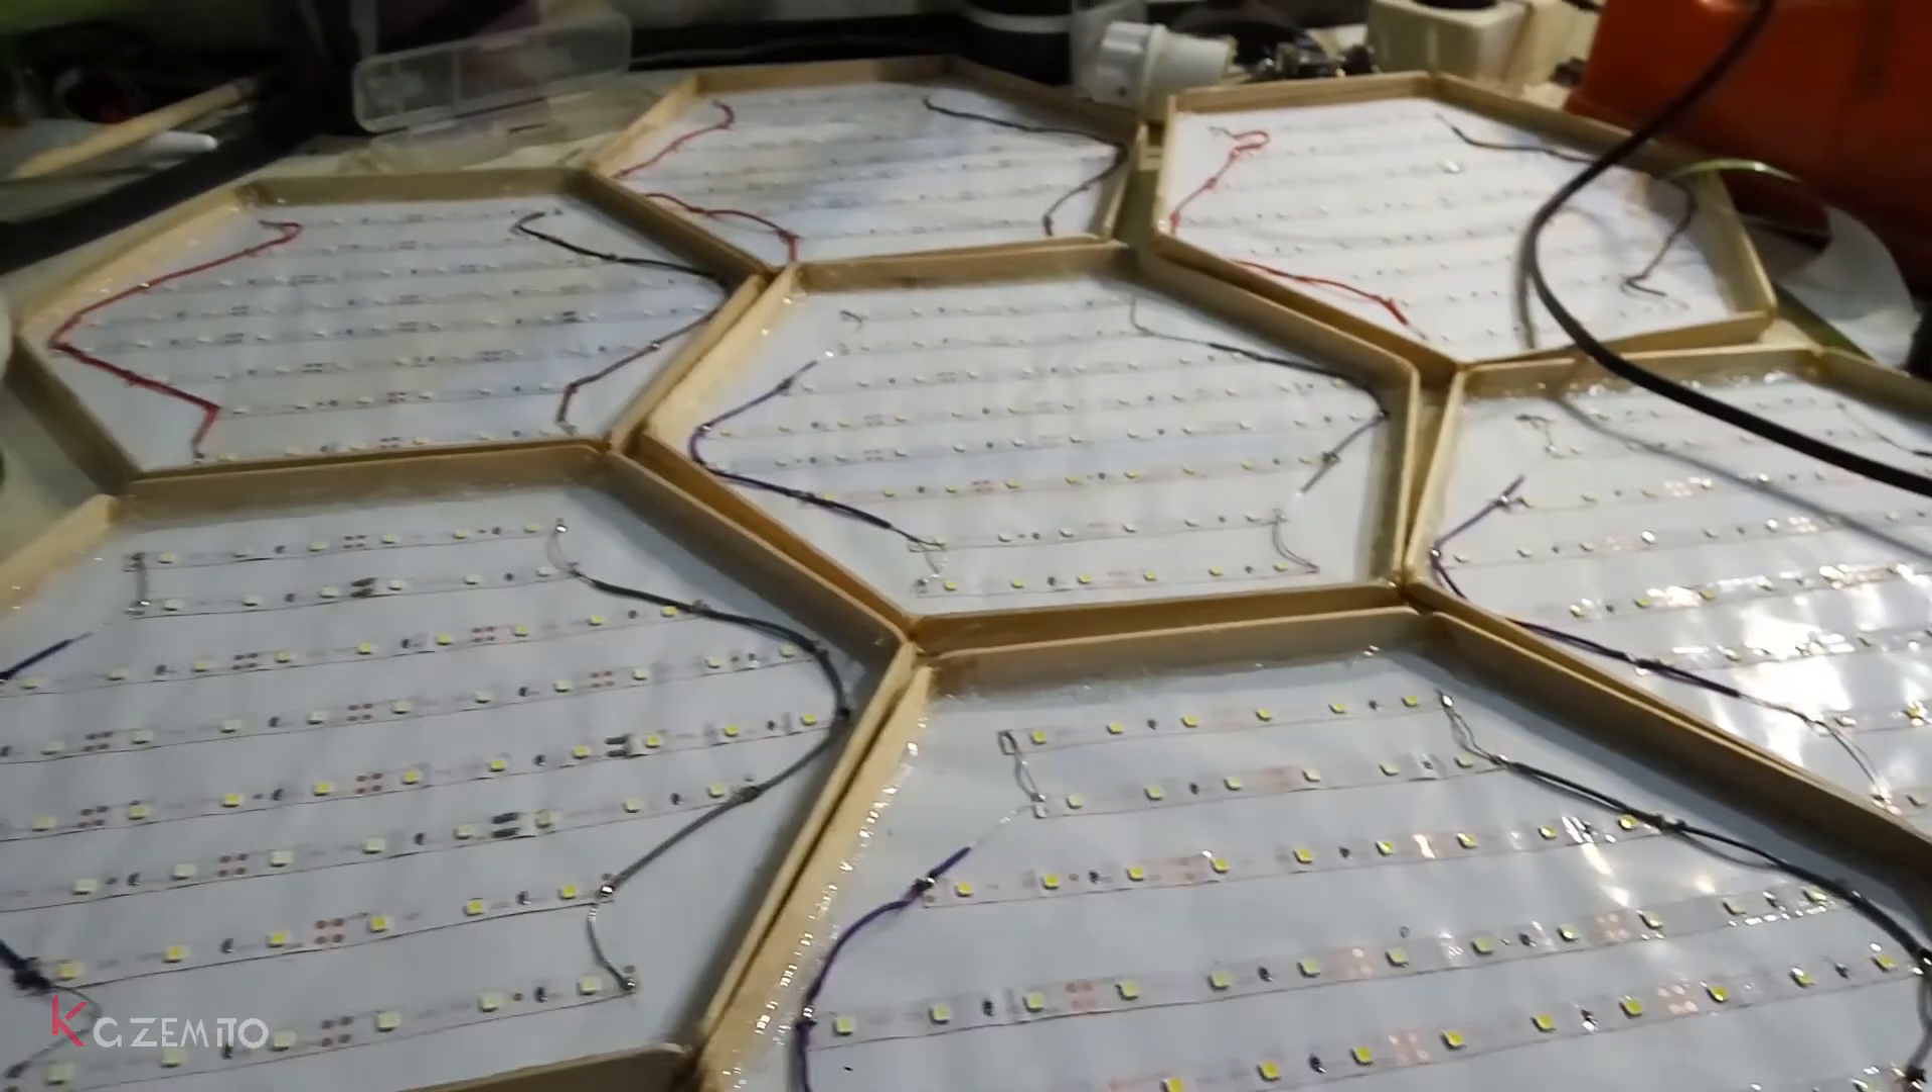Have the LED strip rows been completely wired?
Yes.